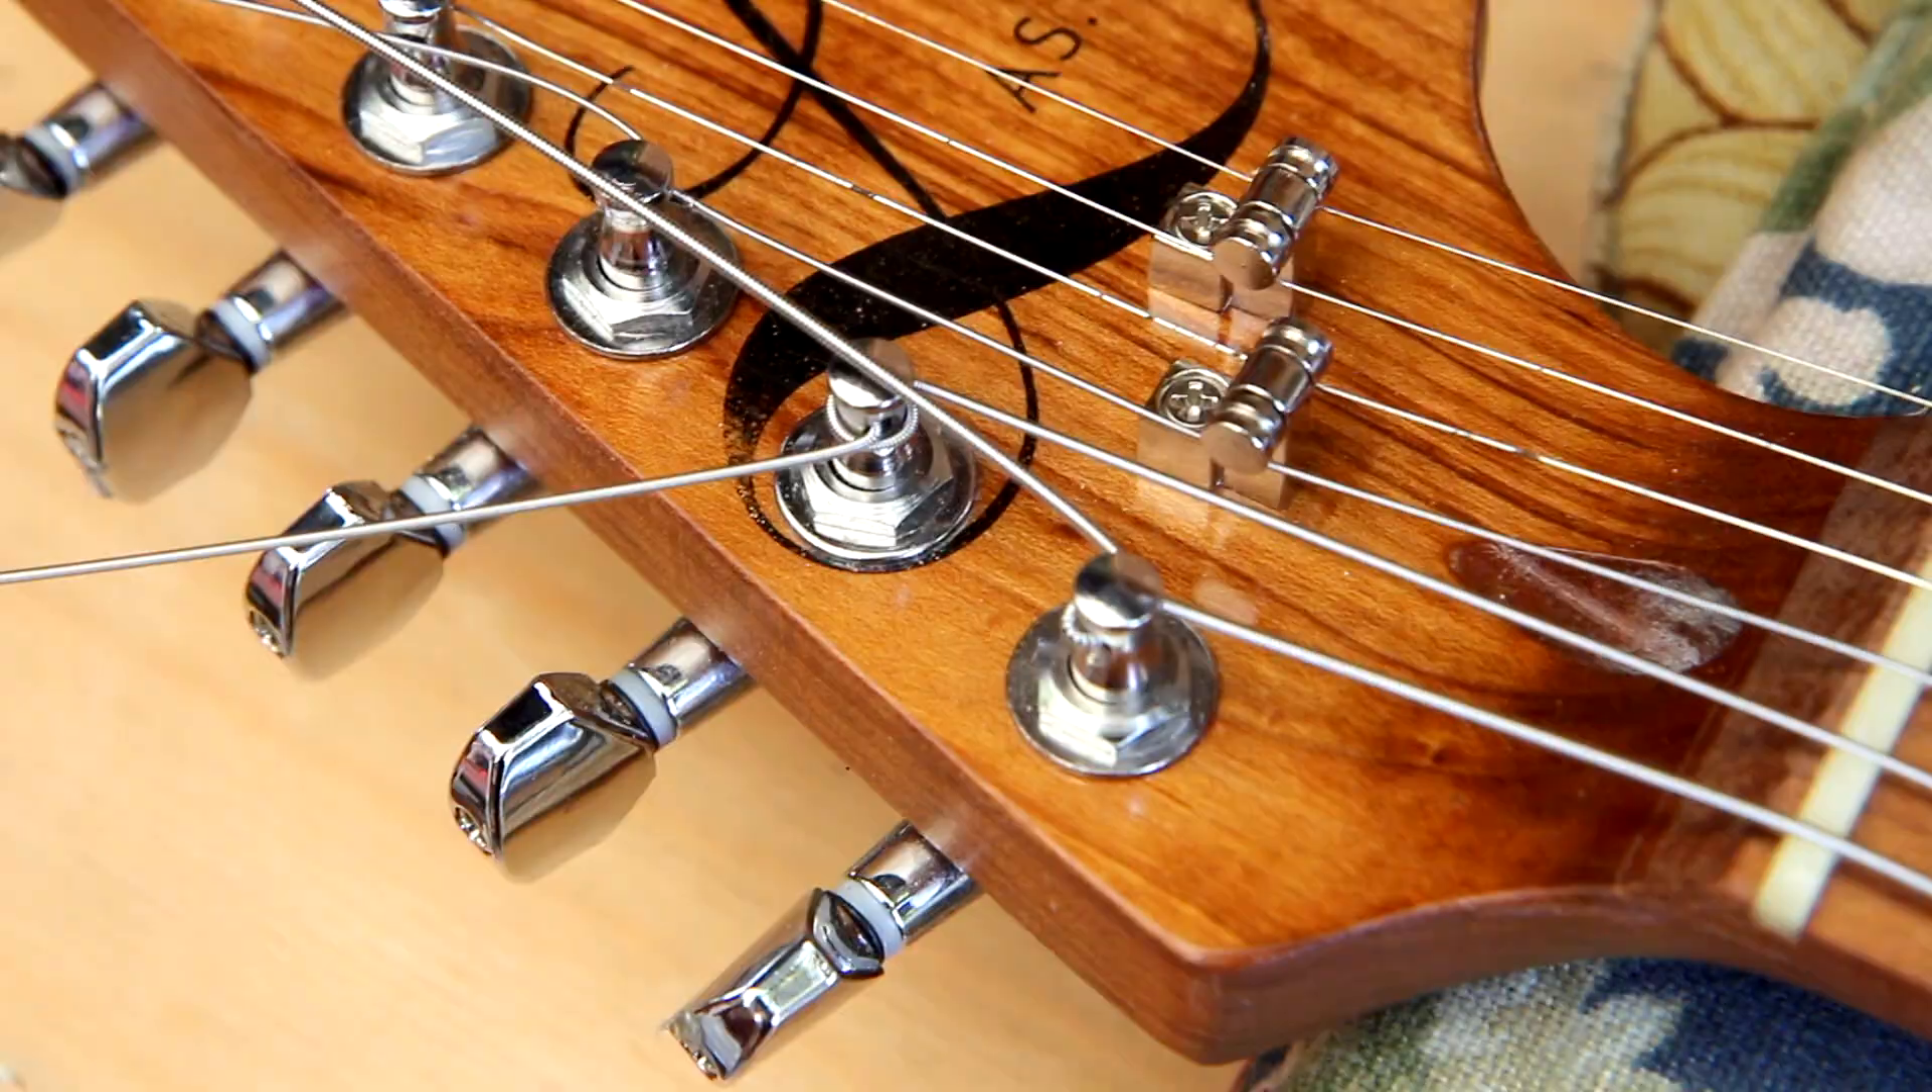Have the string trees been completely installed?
Yes.